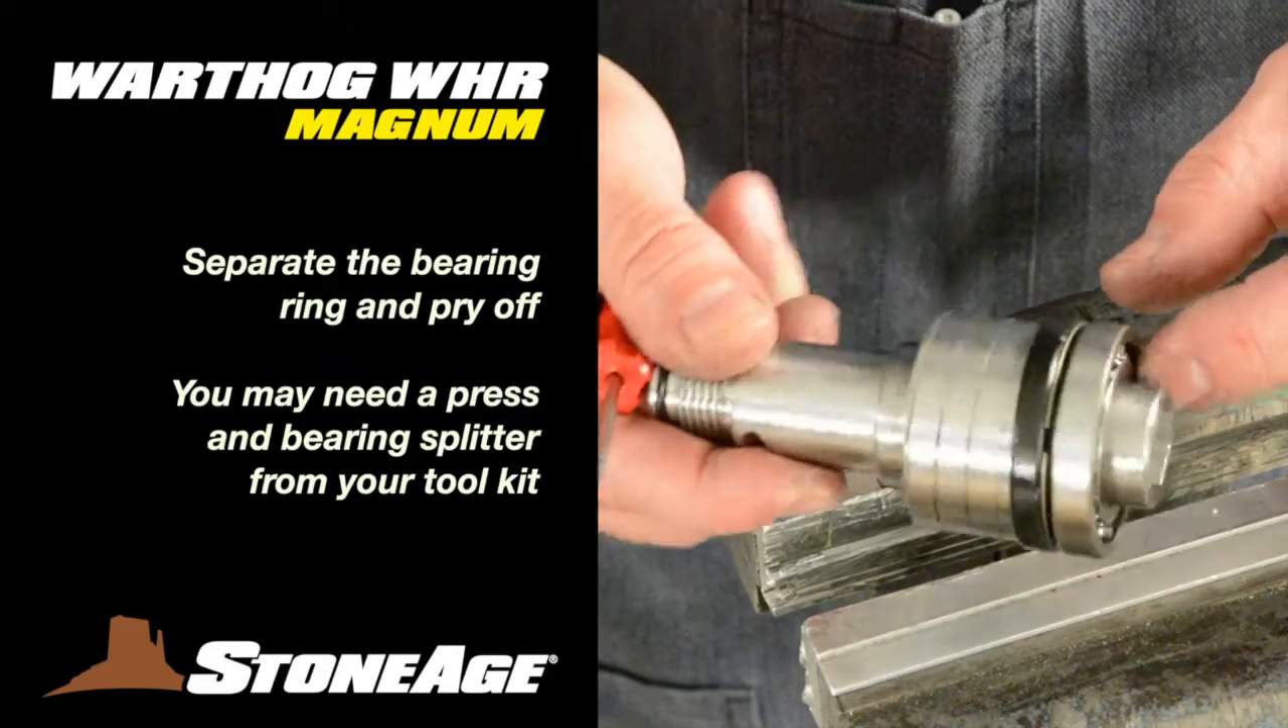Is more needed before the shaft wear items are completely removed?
Yes.